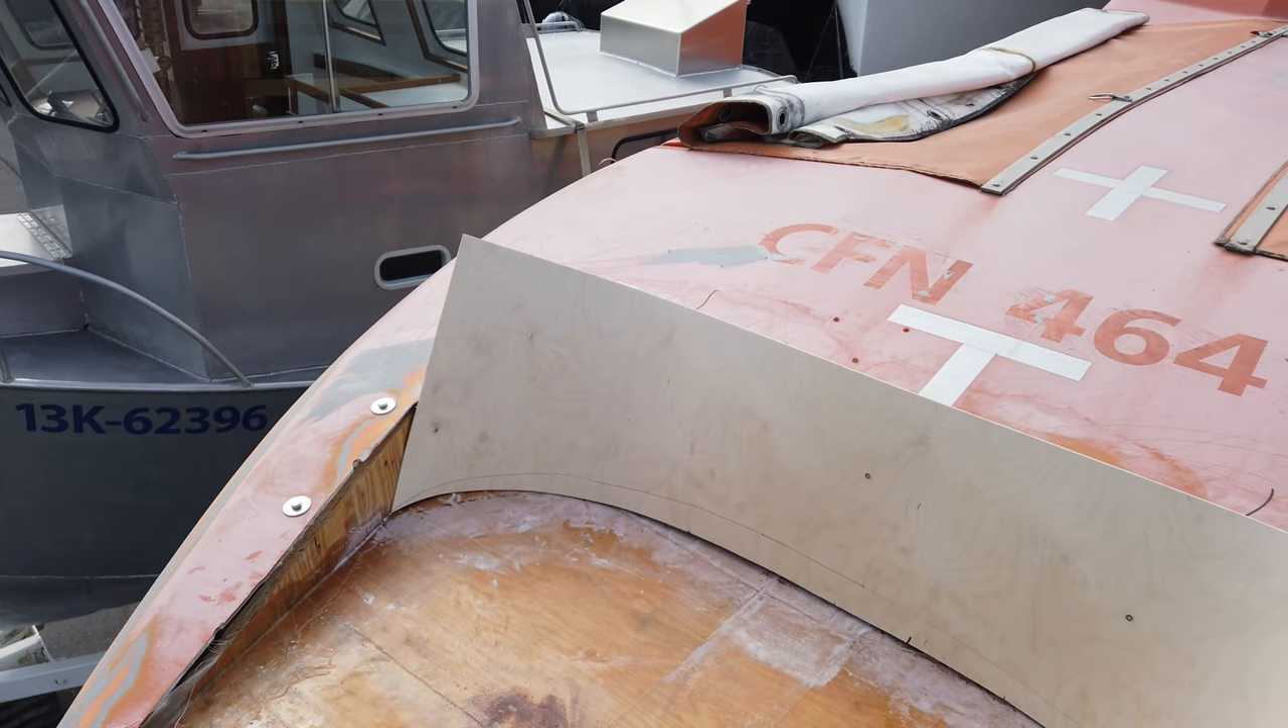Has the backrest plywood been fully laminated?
No.